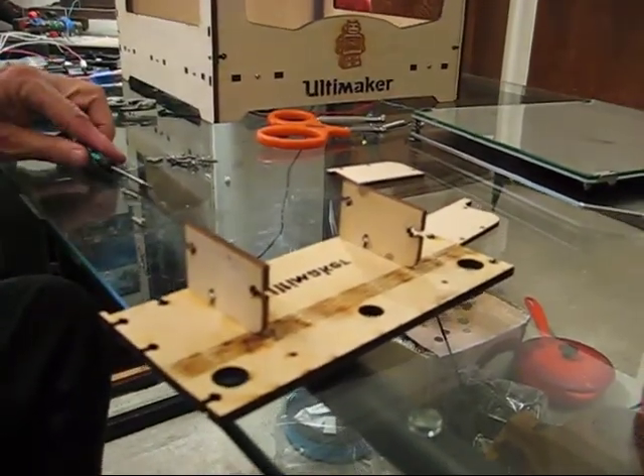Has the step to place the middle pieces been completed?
Yes.